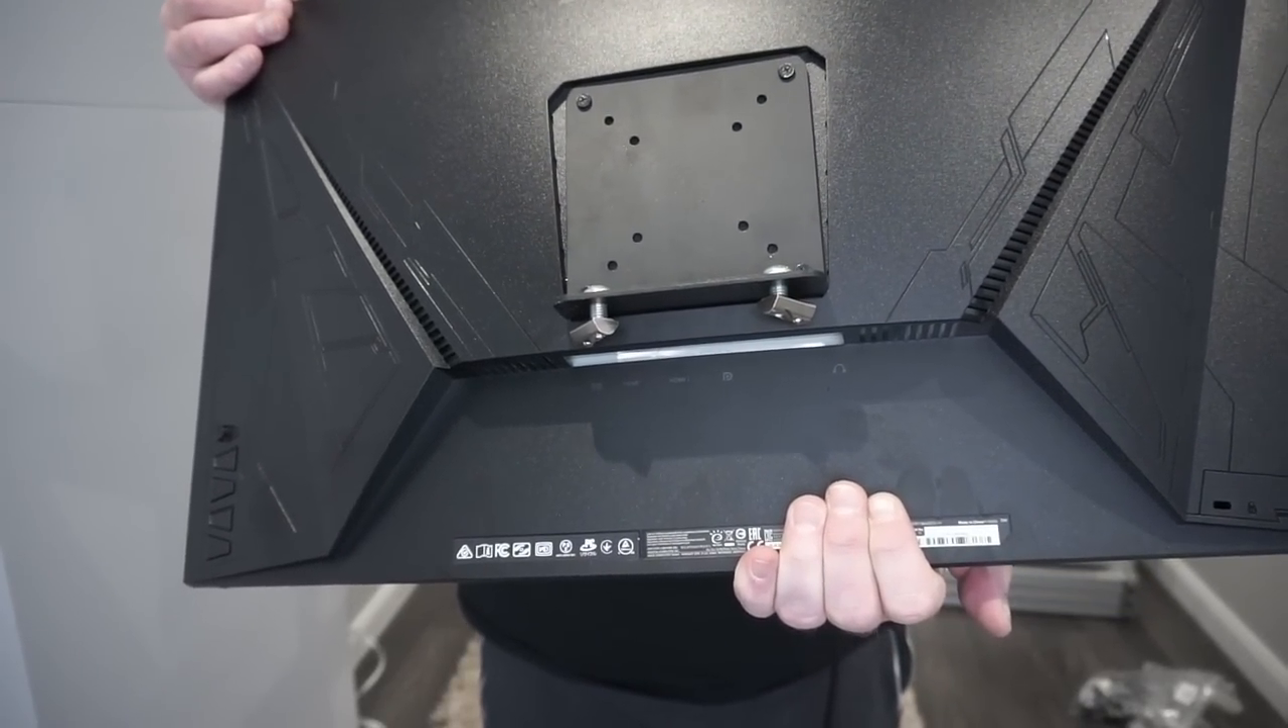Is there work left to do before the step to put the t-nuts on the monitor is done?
No.